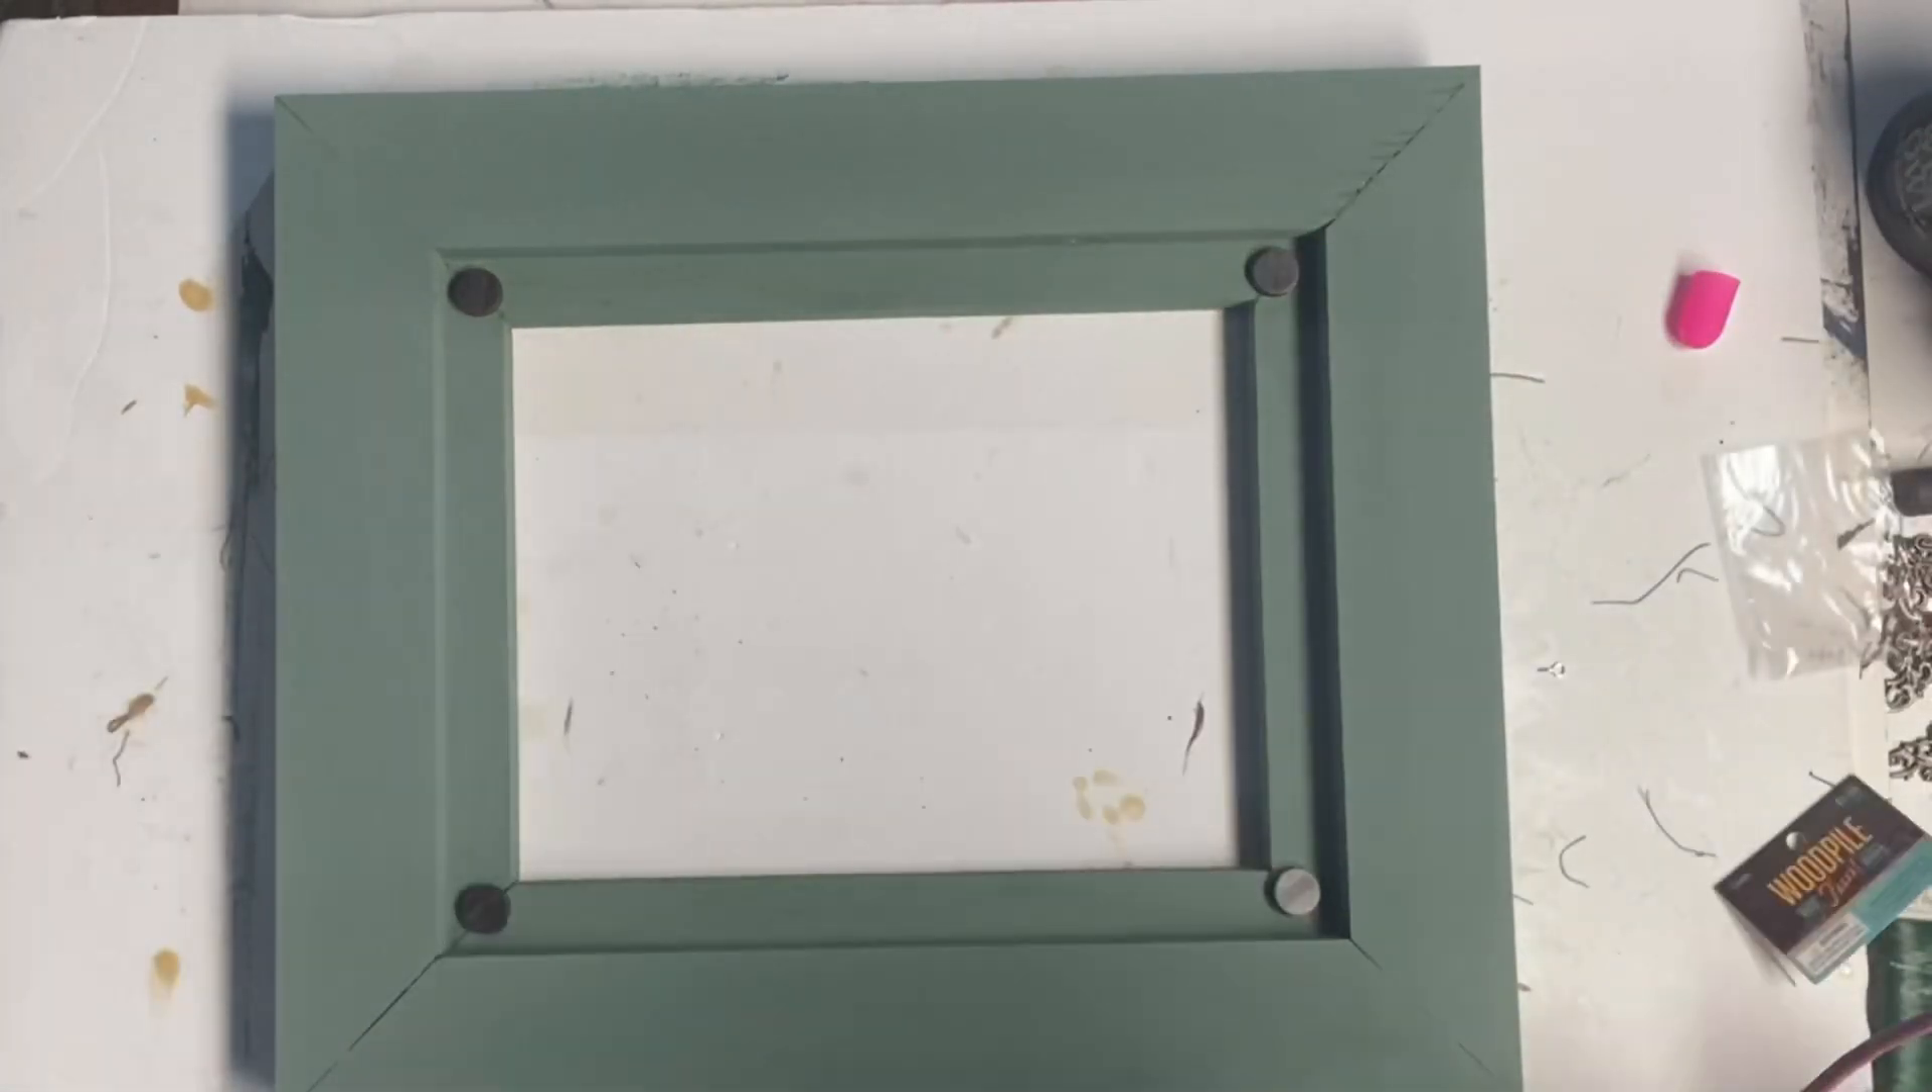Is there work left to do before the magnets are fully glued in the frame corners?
No.